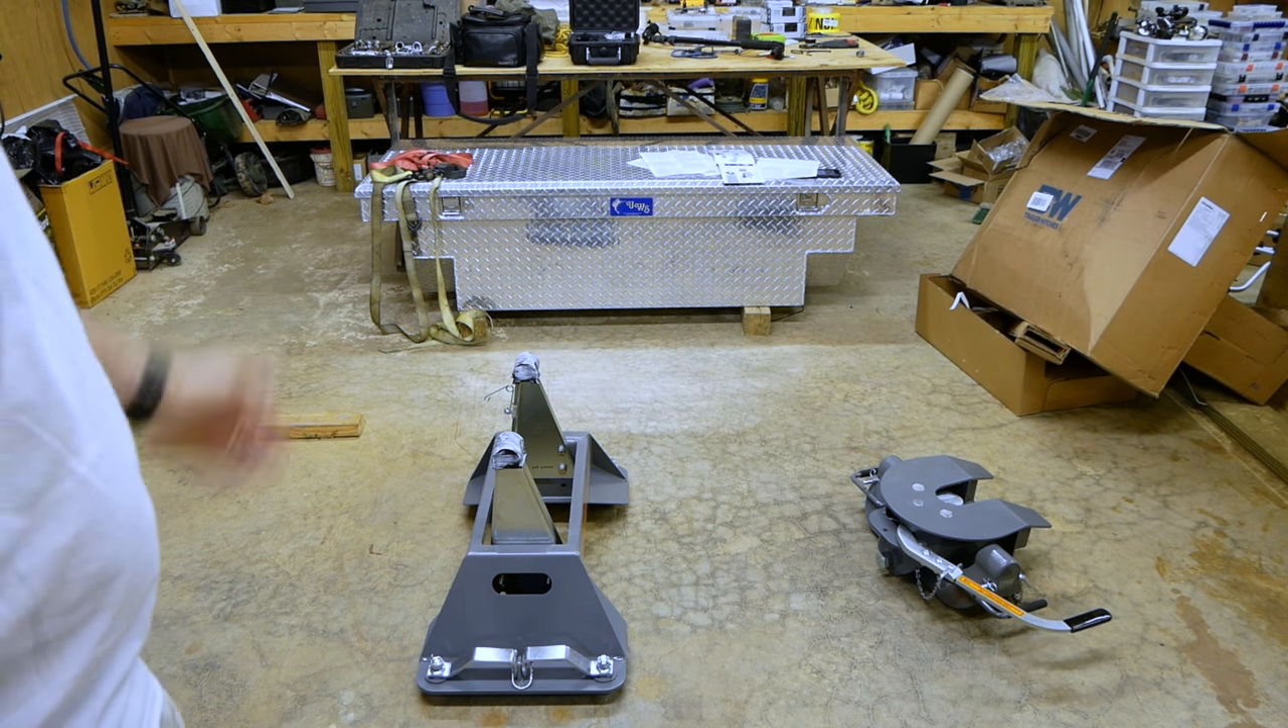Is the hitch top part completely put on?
No.